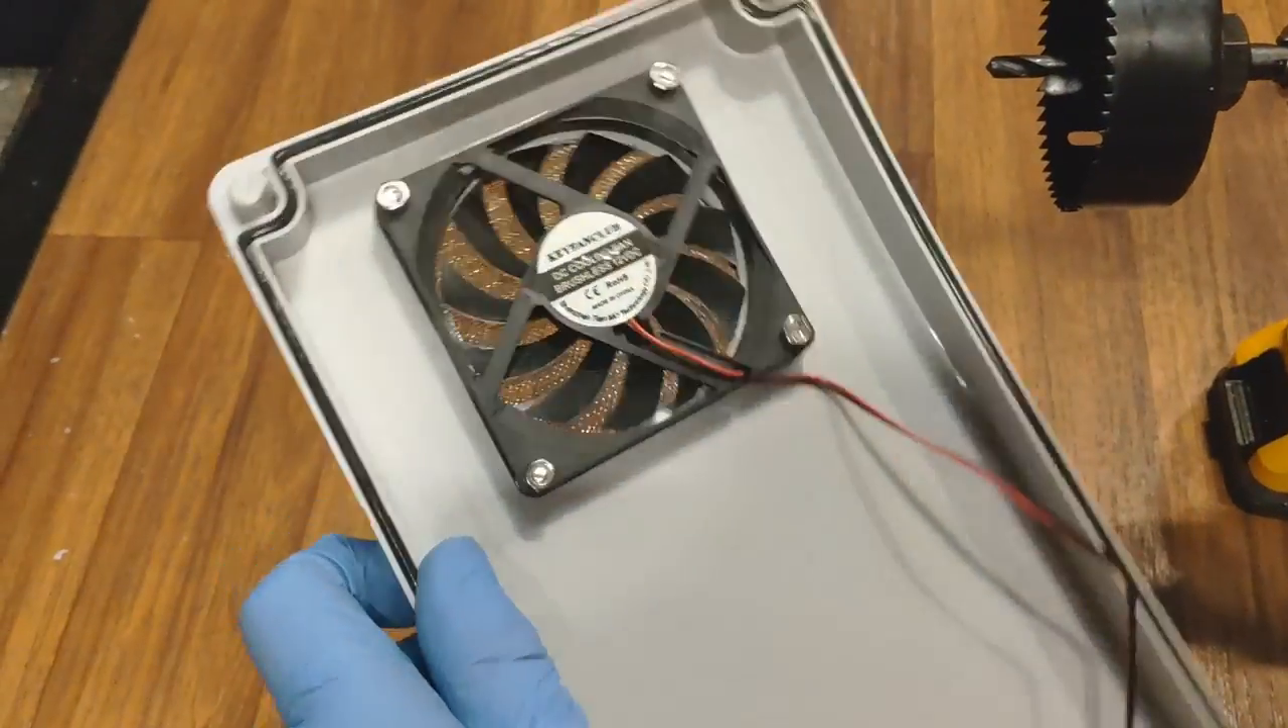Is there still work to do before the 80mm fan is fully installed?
No.